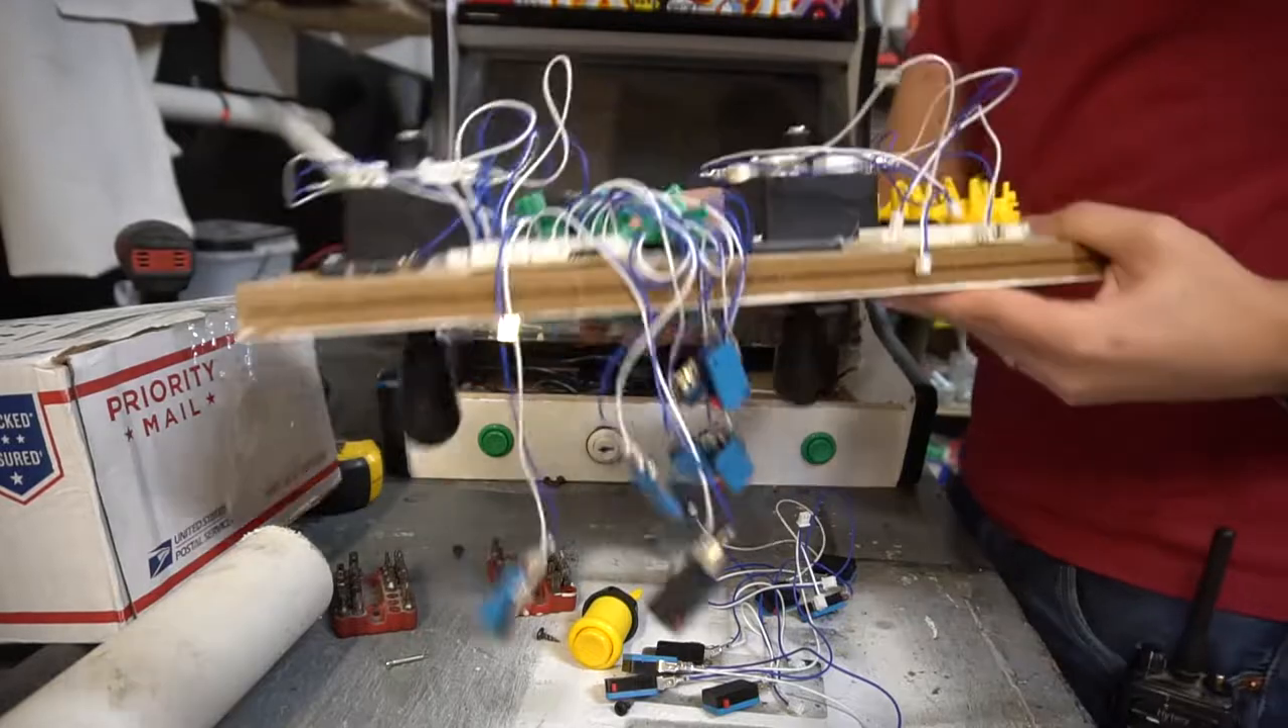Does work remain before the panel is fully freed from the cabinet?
No.